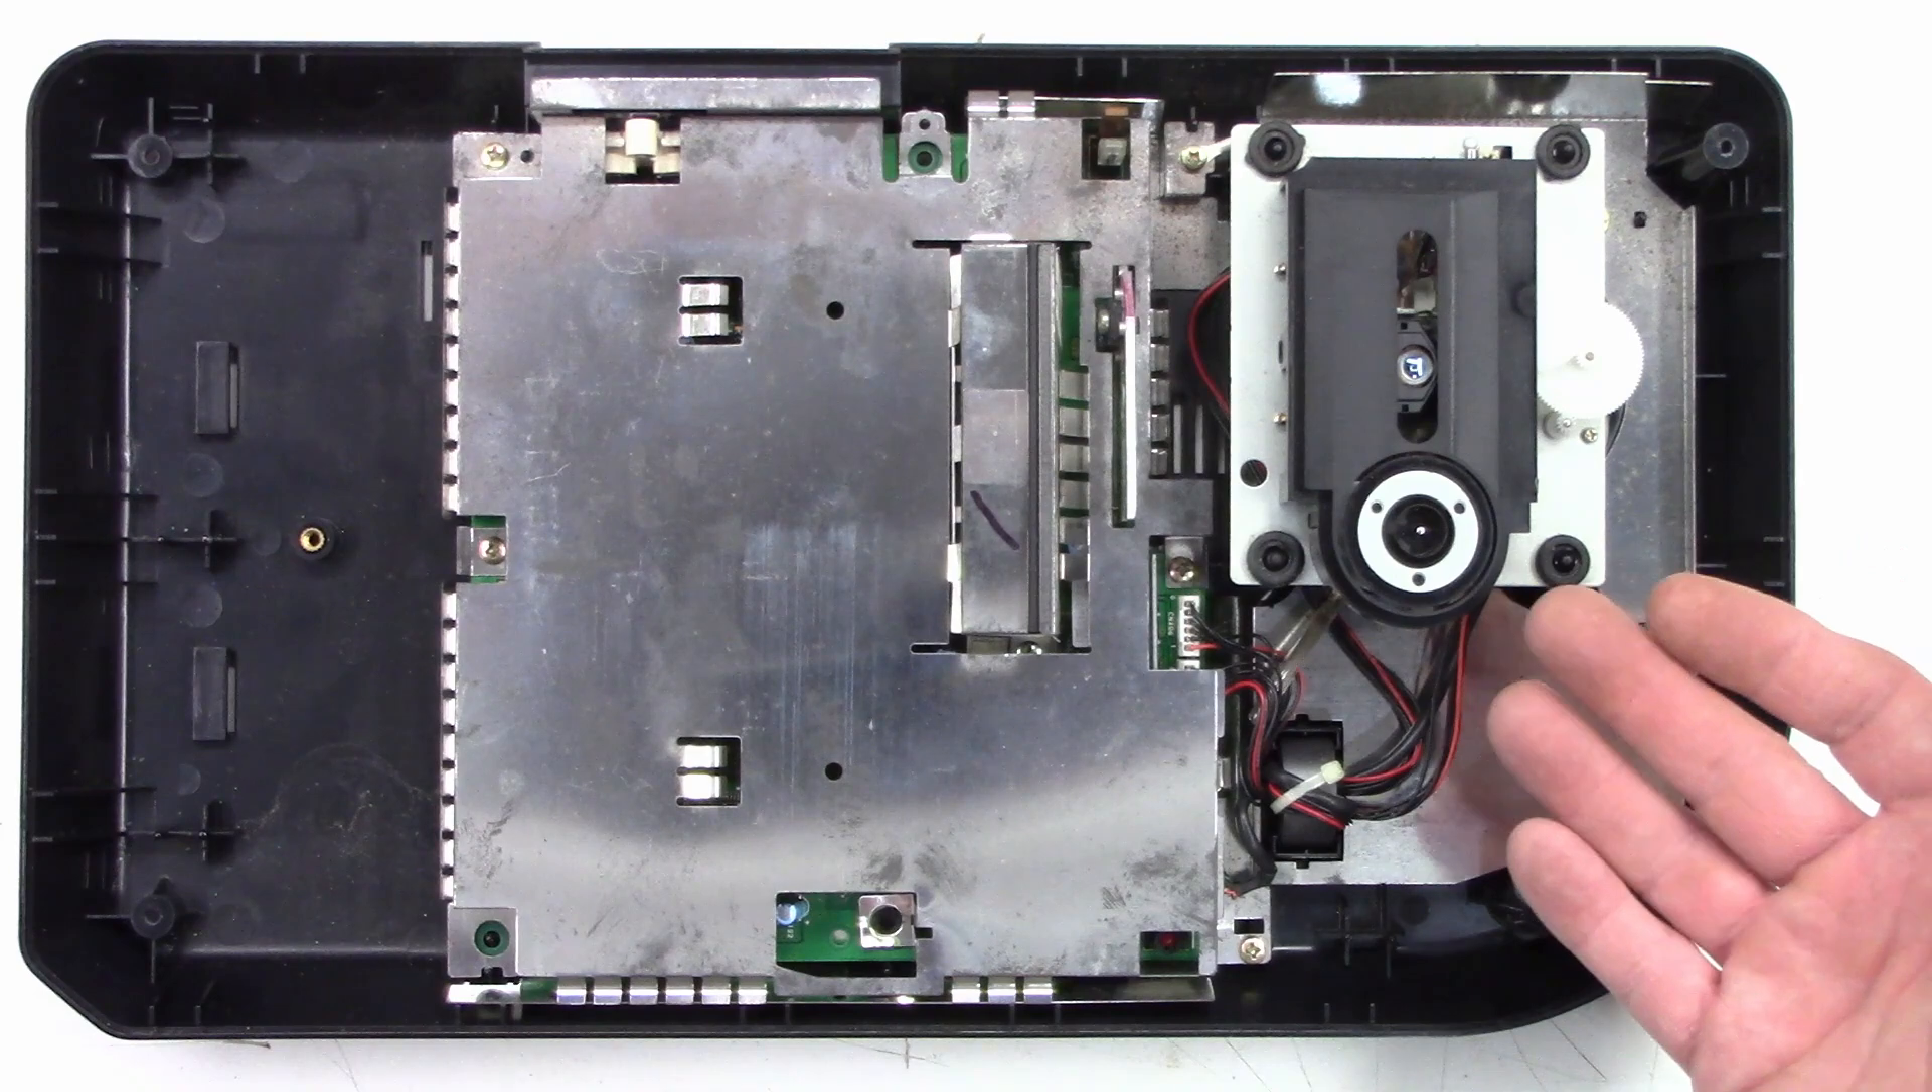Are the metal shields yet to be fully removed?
Yes.